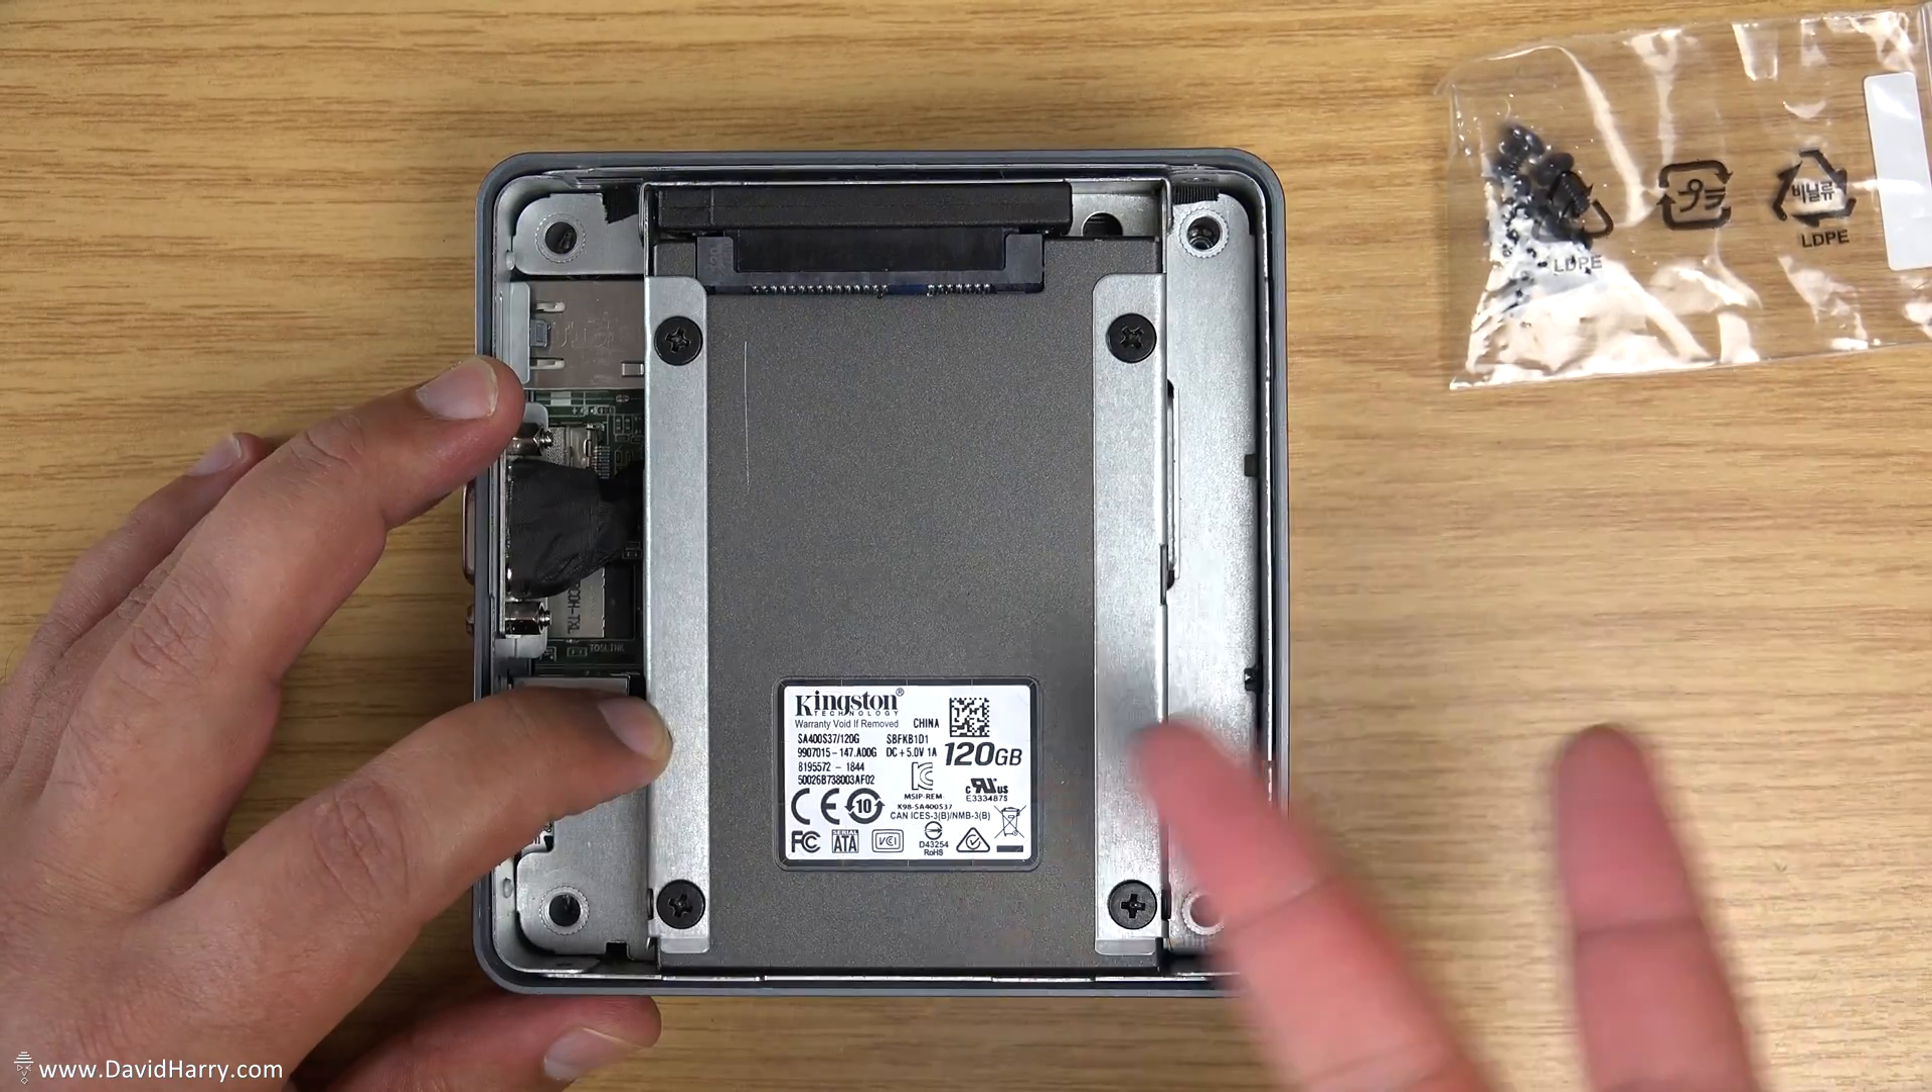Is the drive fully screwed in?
Yes.